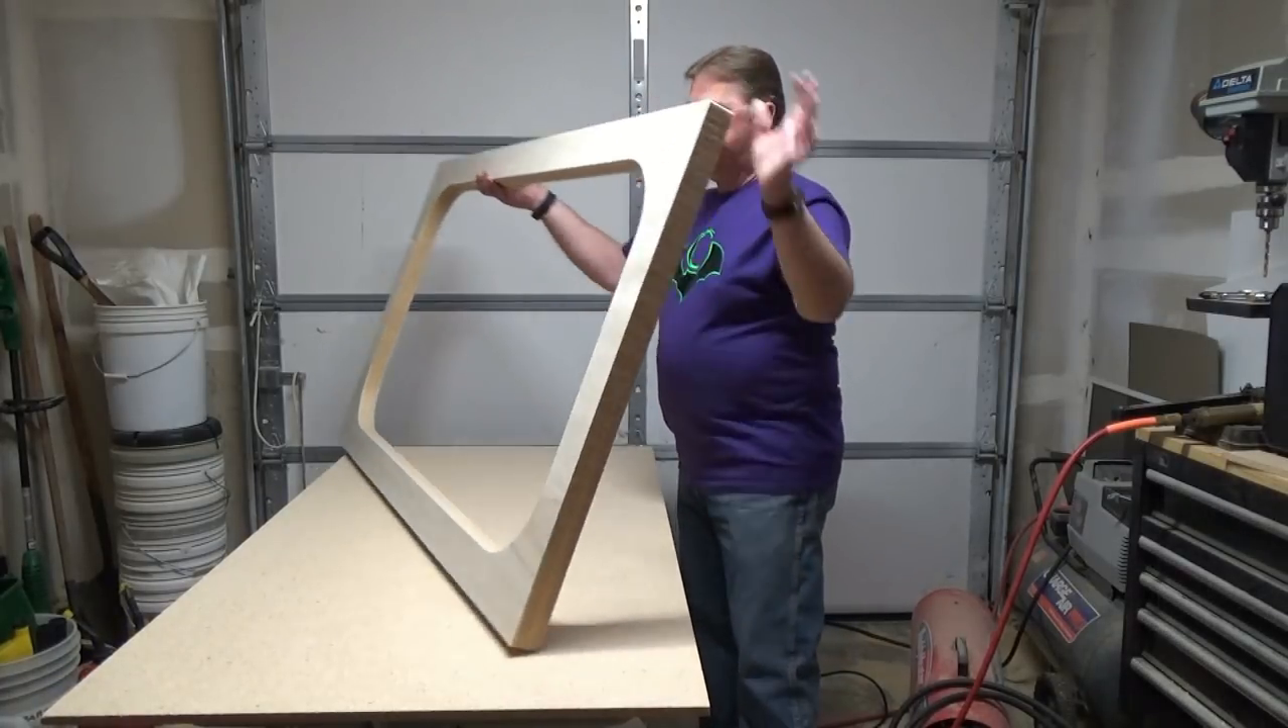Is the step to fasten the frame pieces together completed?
Yes.